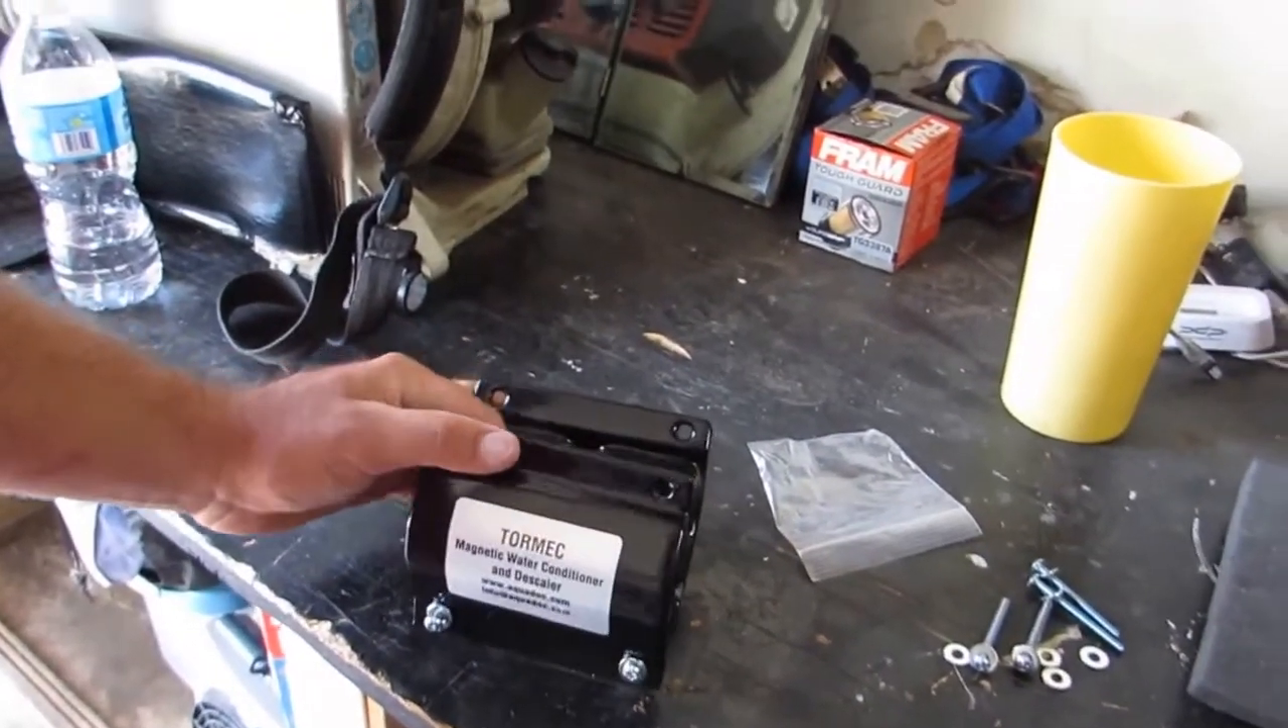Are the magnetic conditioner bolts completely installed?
No.